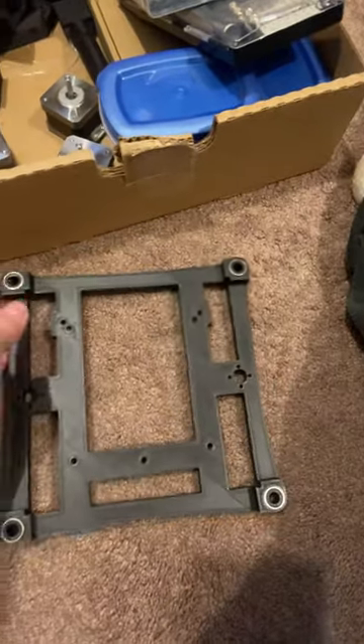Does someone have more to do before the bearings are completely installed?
No.